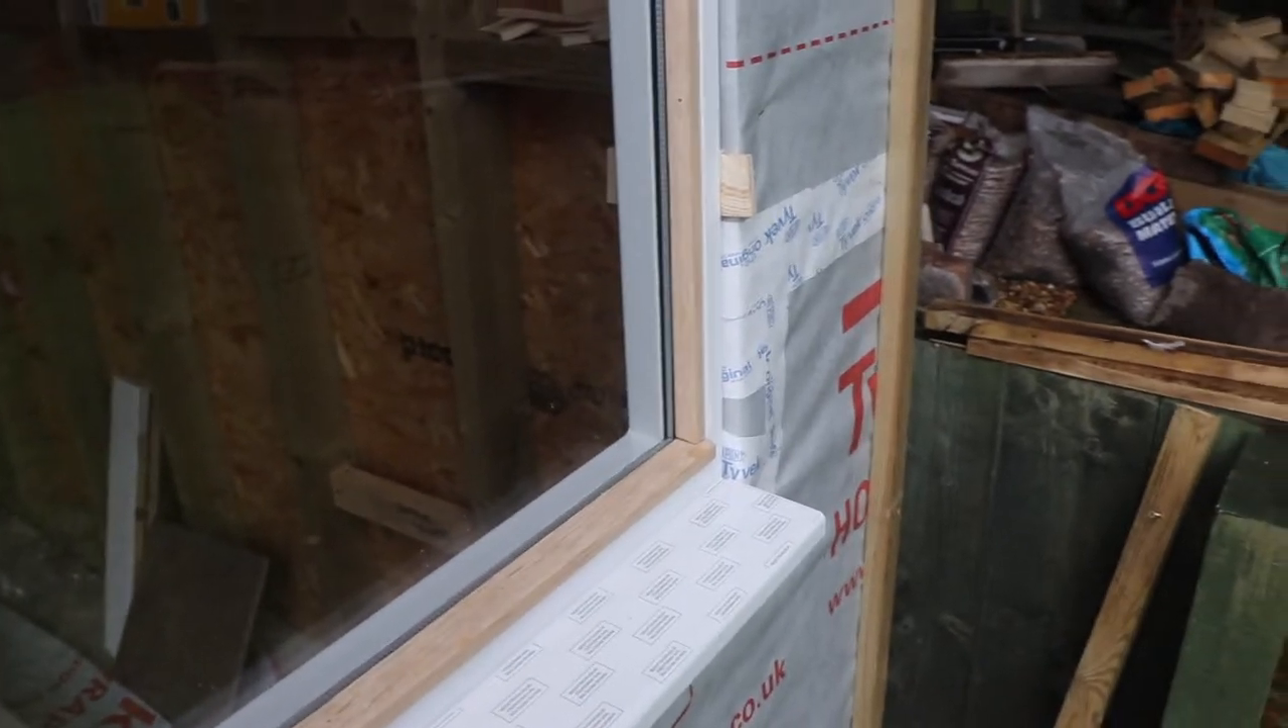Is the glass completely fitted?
Yes.